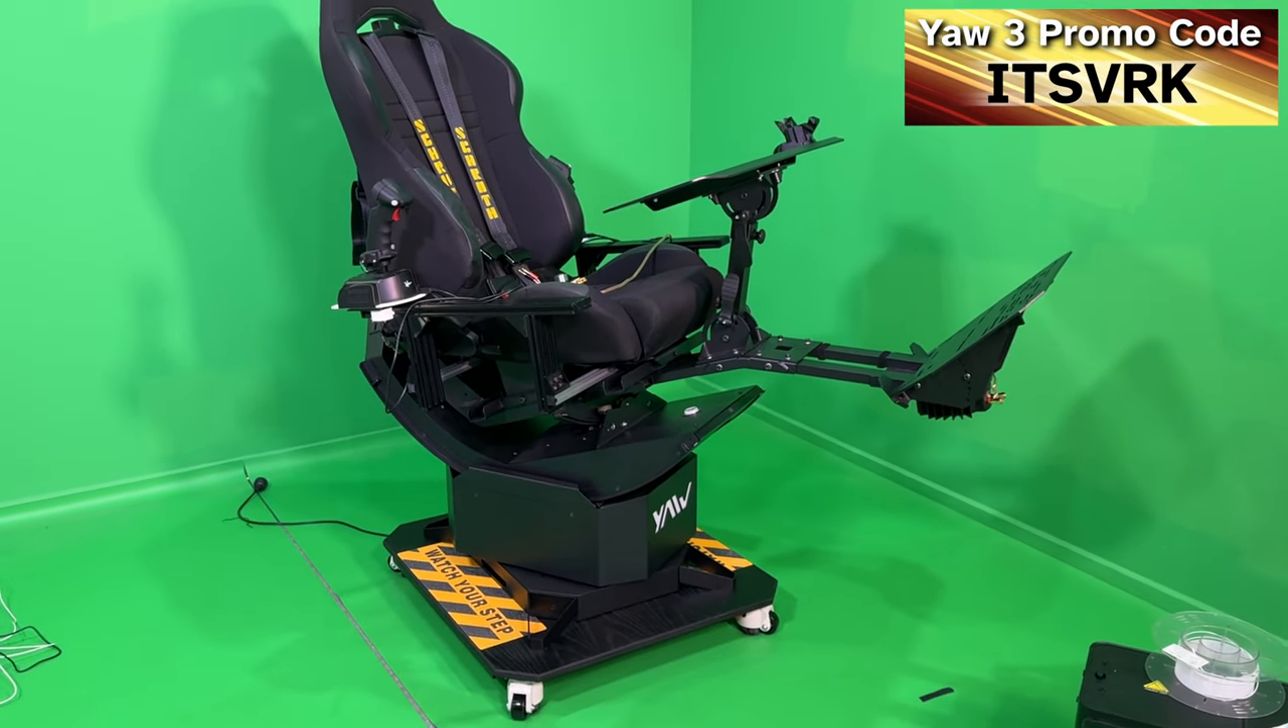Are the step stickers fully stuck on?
Yes.